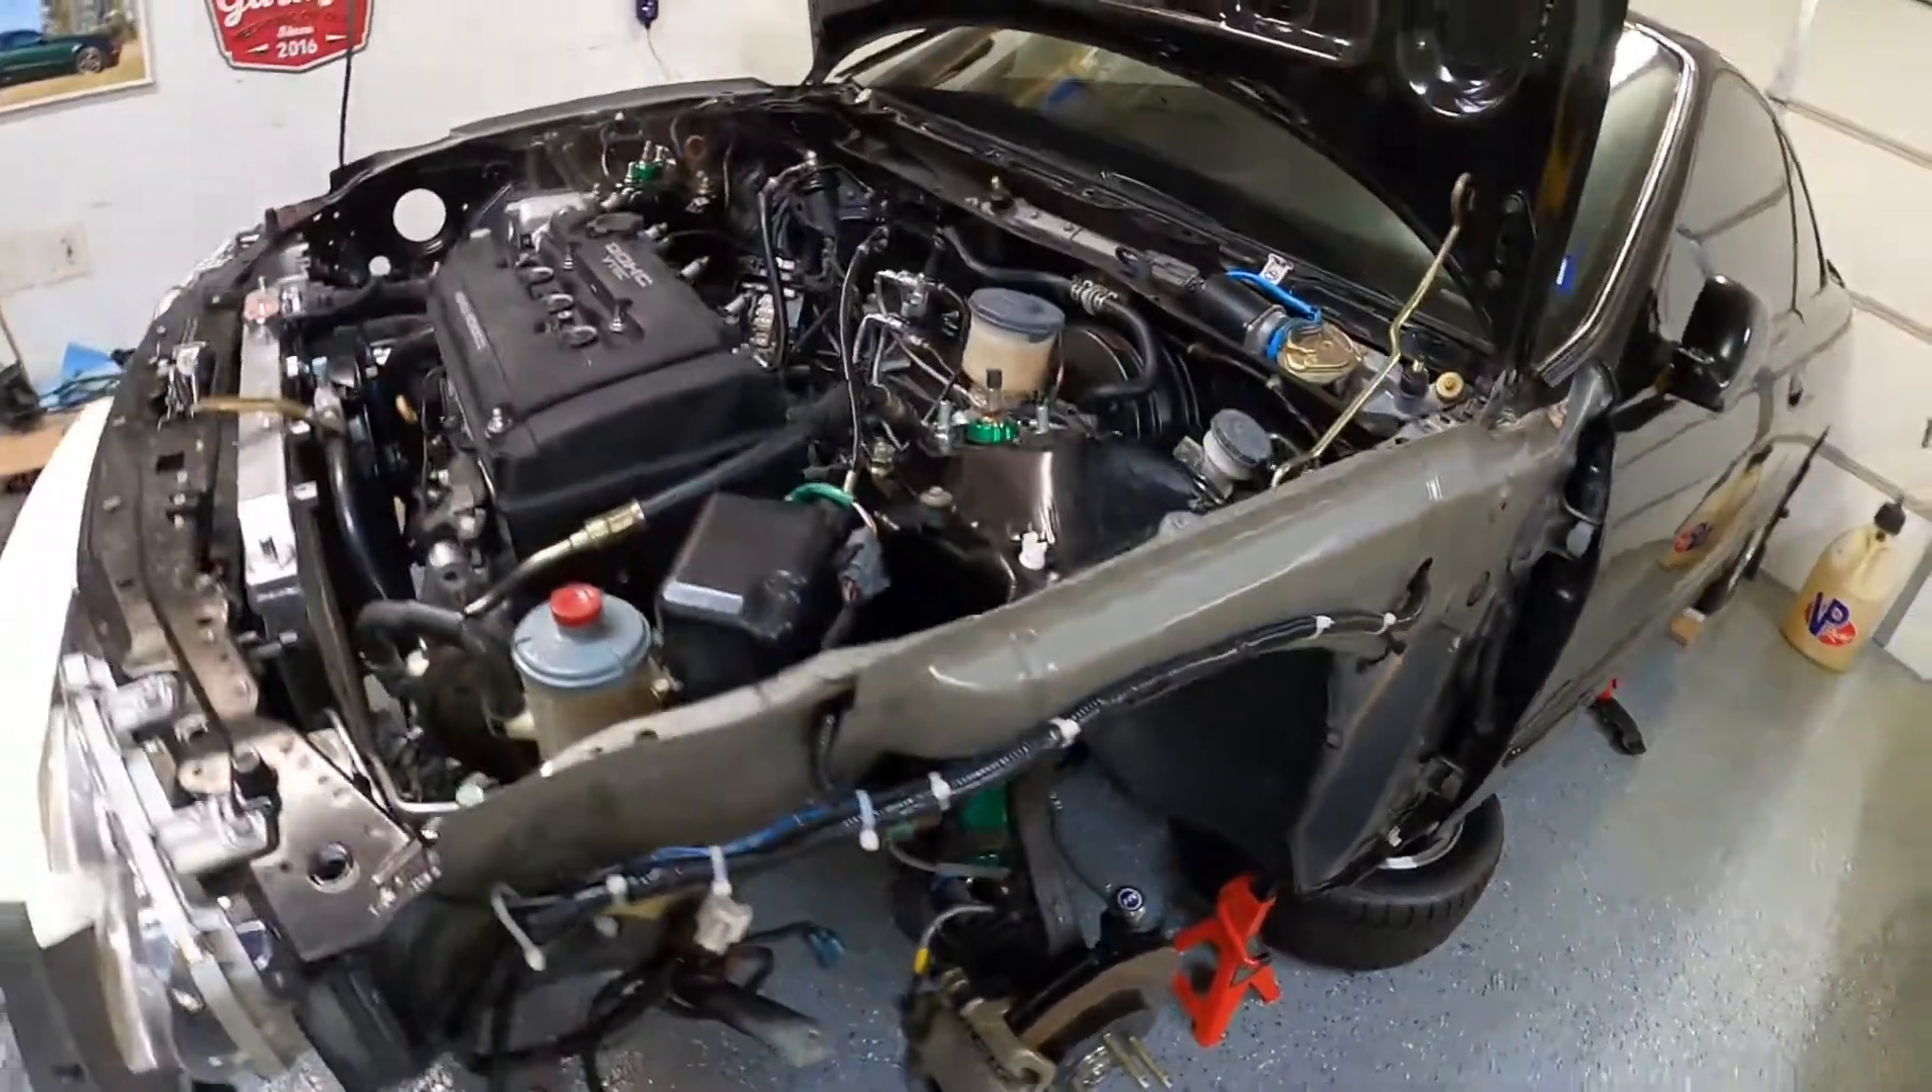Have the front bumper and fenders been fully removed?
Yes.